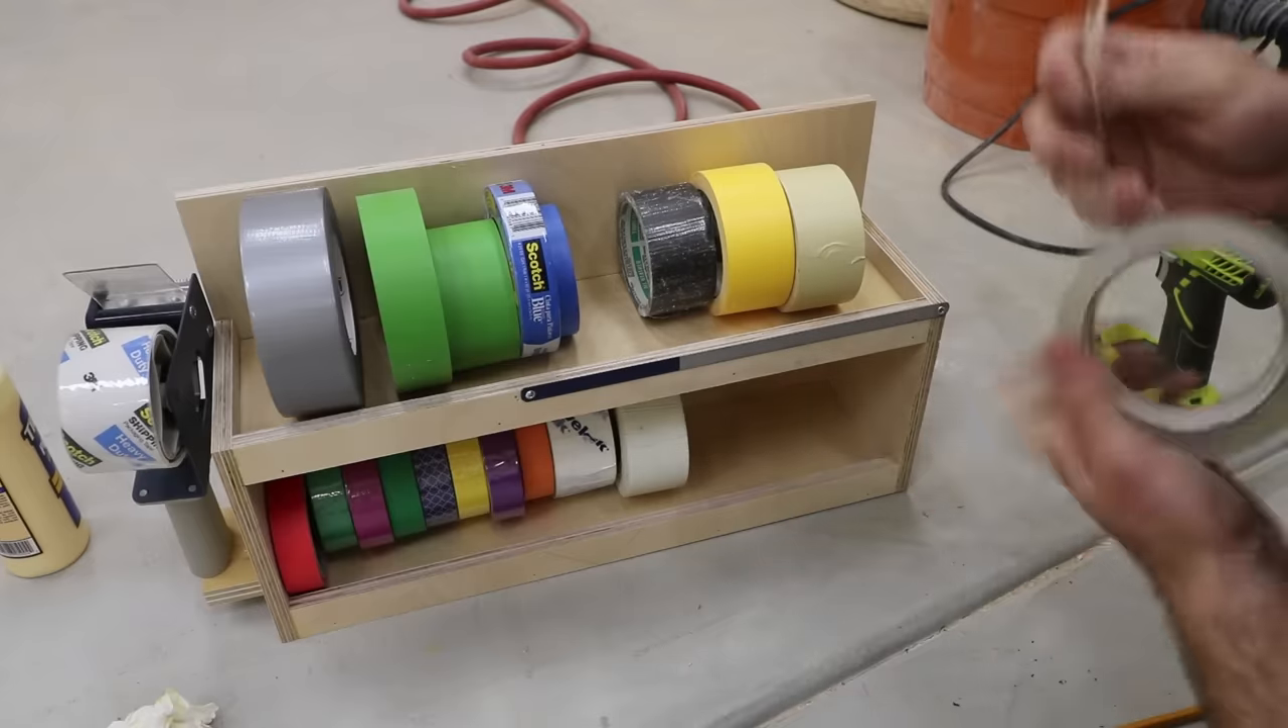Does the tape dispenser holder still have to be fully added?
No.